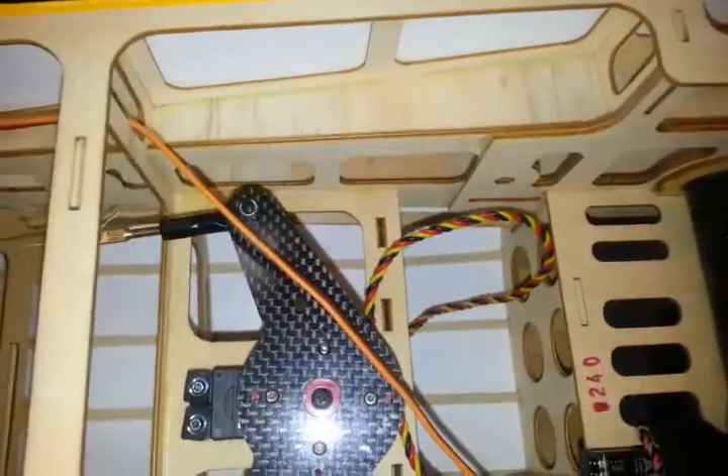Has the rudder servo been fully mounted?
Yes.